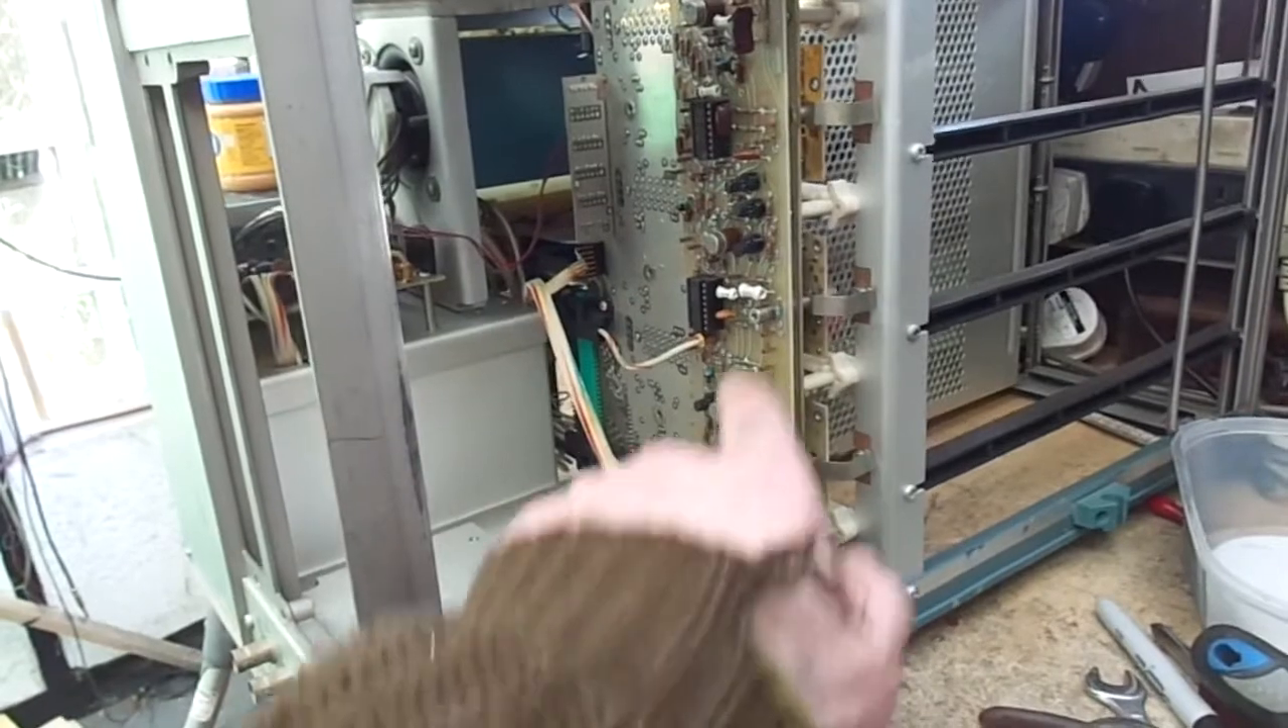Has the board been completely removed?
No.